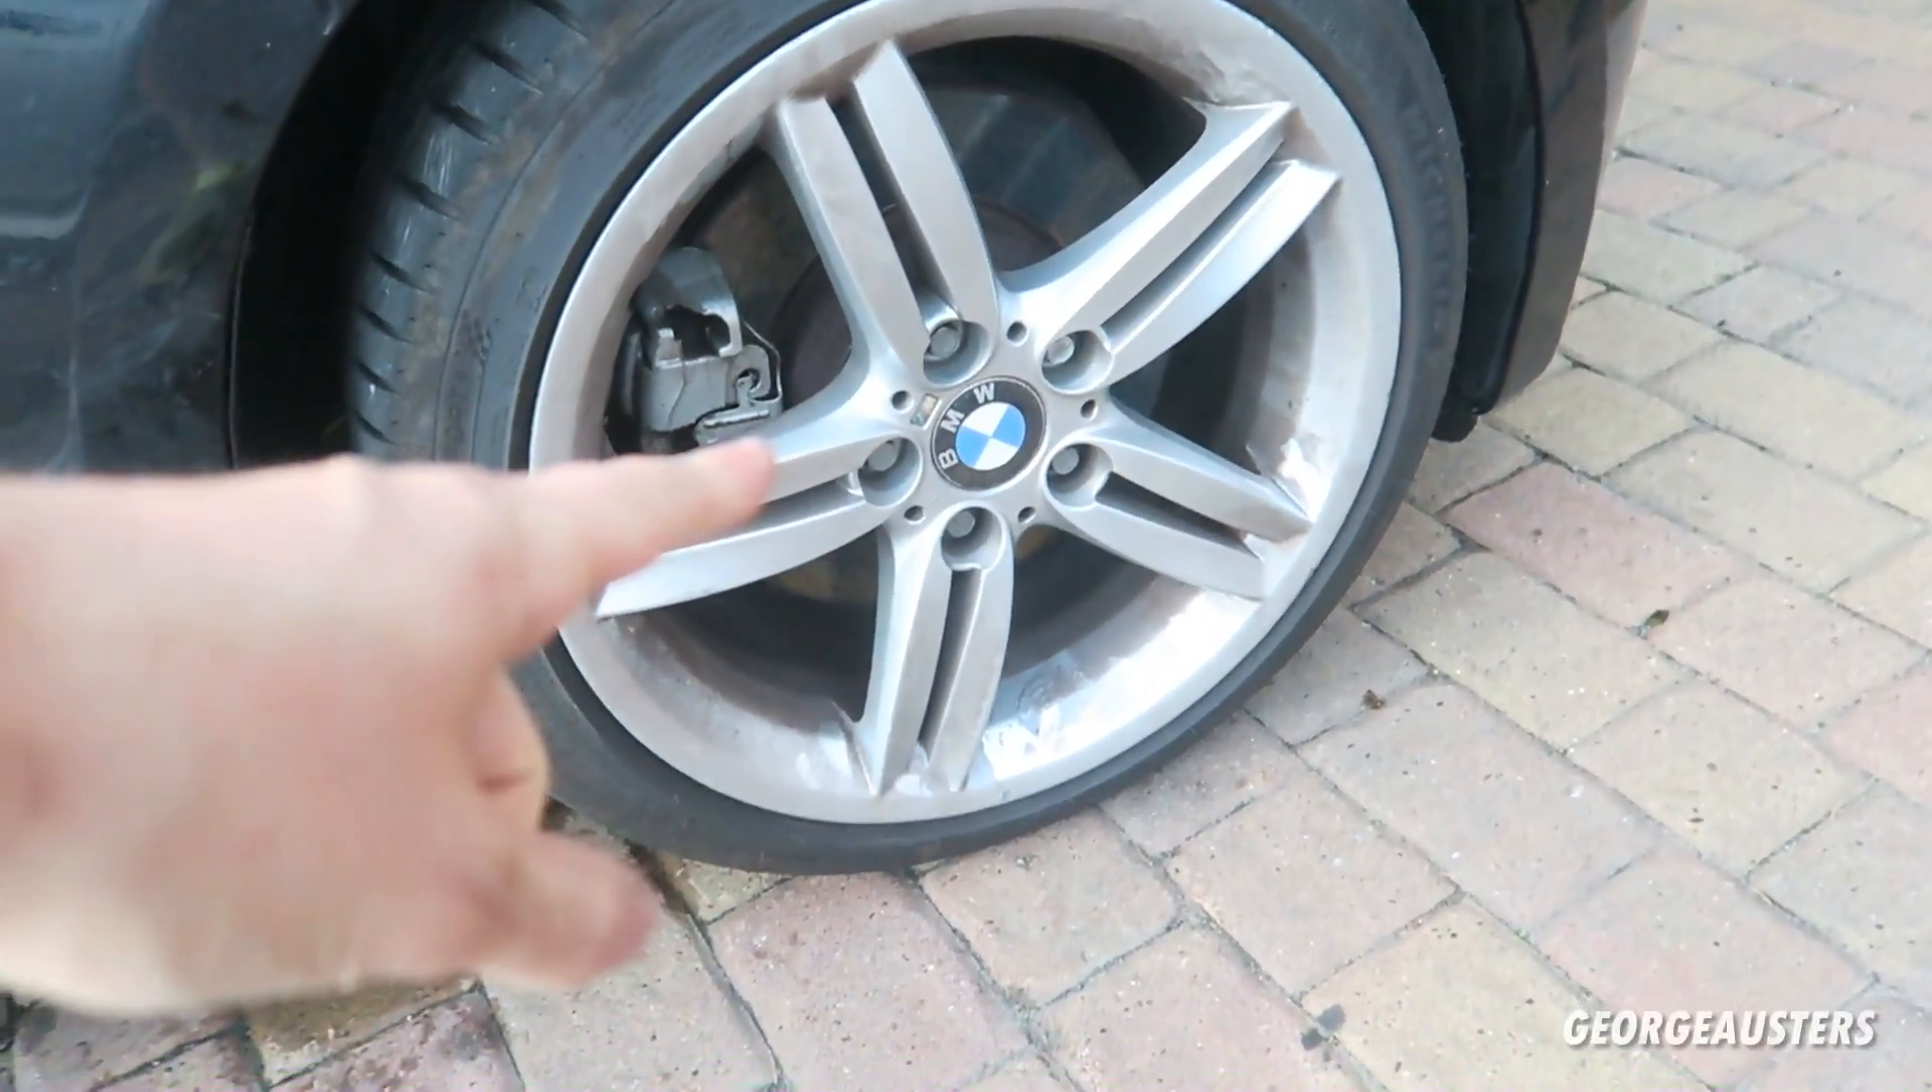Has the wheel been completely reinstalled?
Yes.